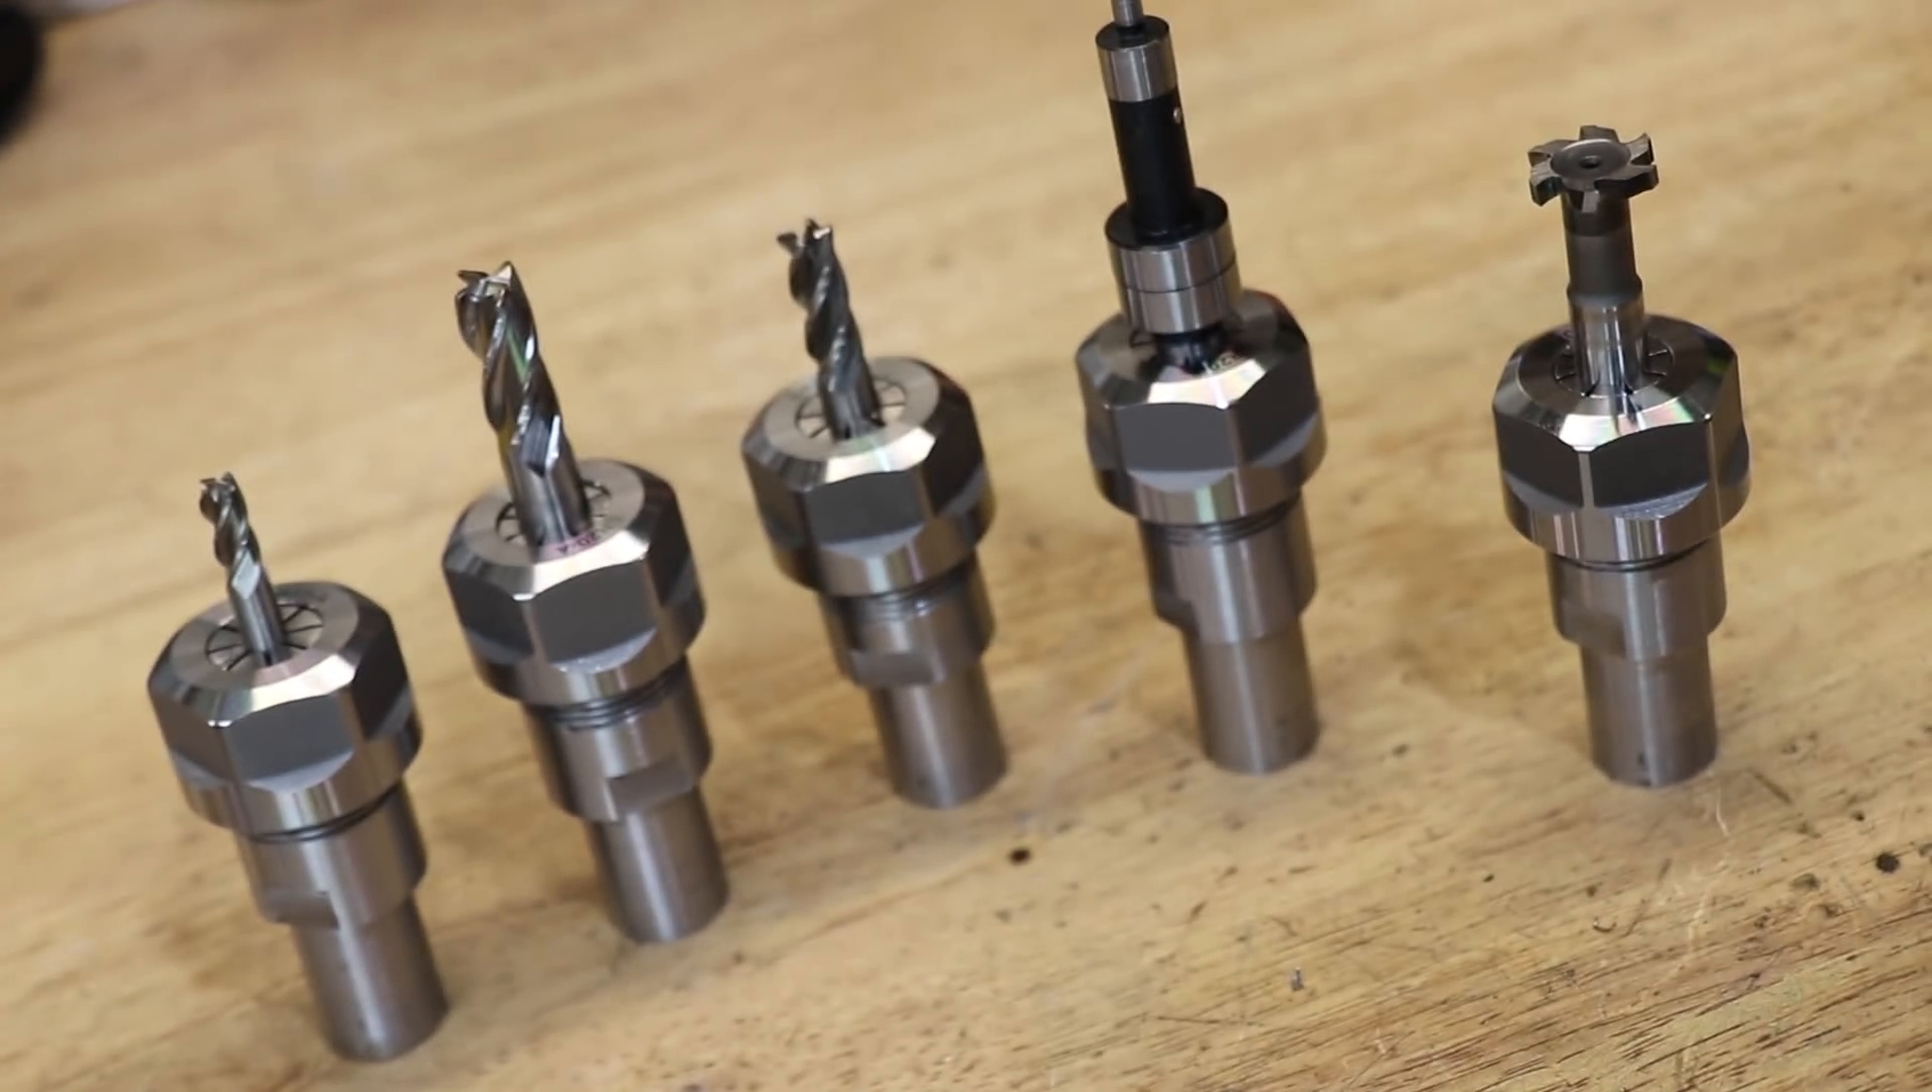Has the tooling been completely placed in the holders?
Yes.